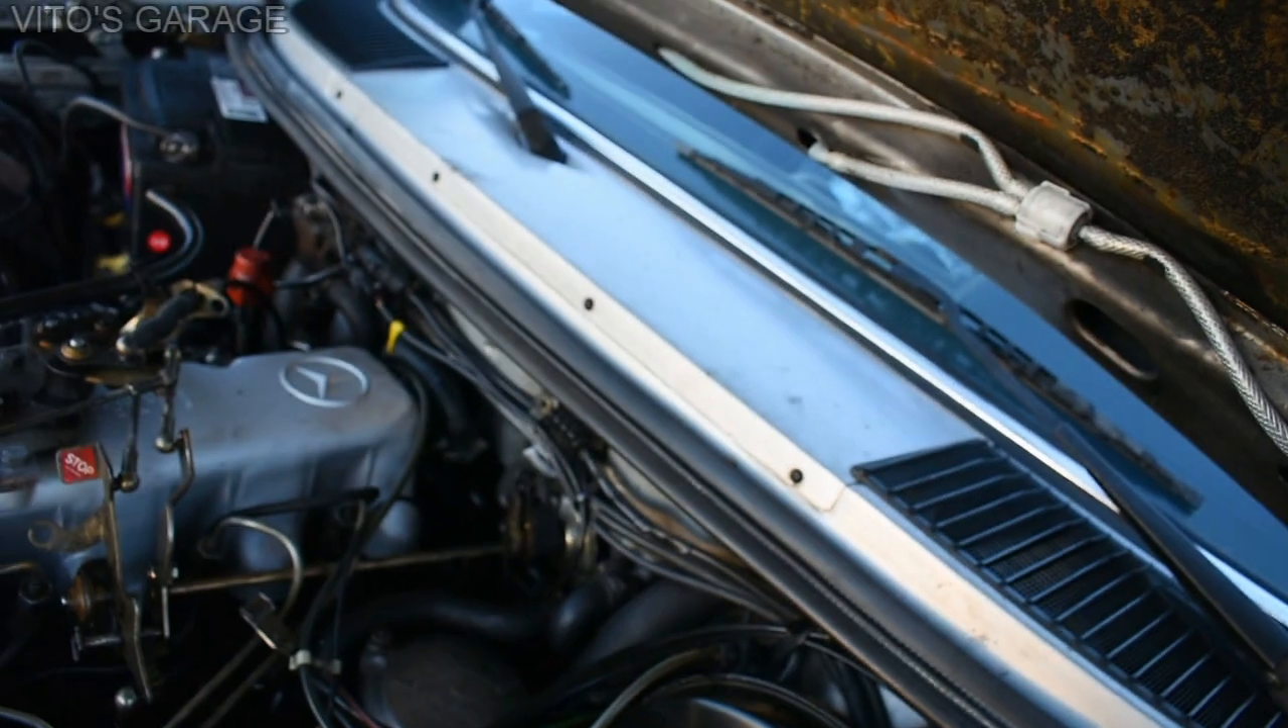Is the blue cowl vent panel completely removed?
No.